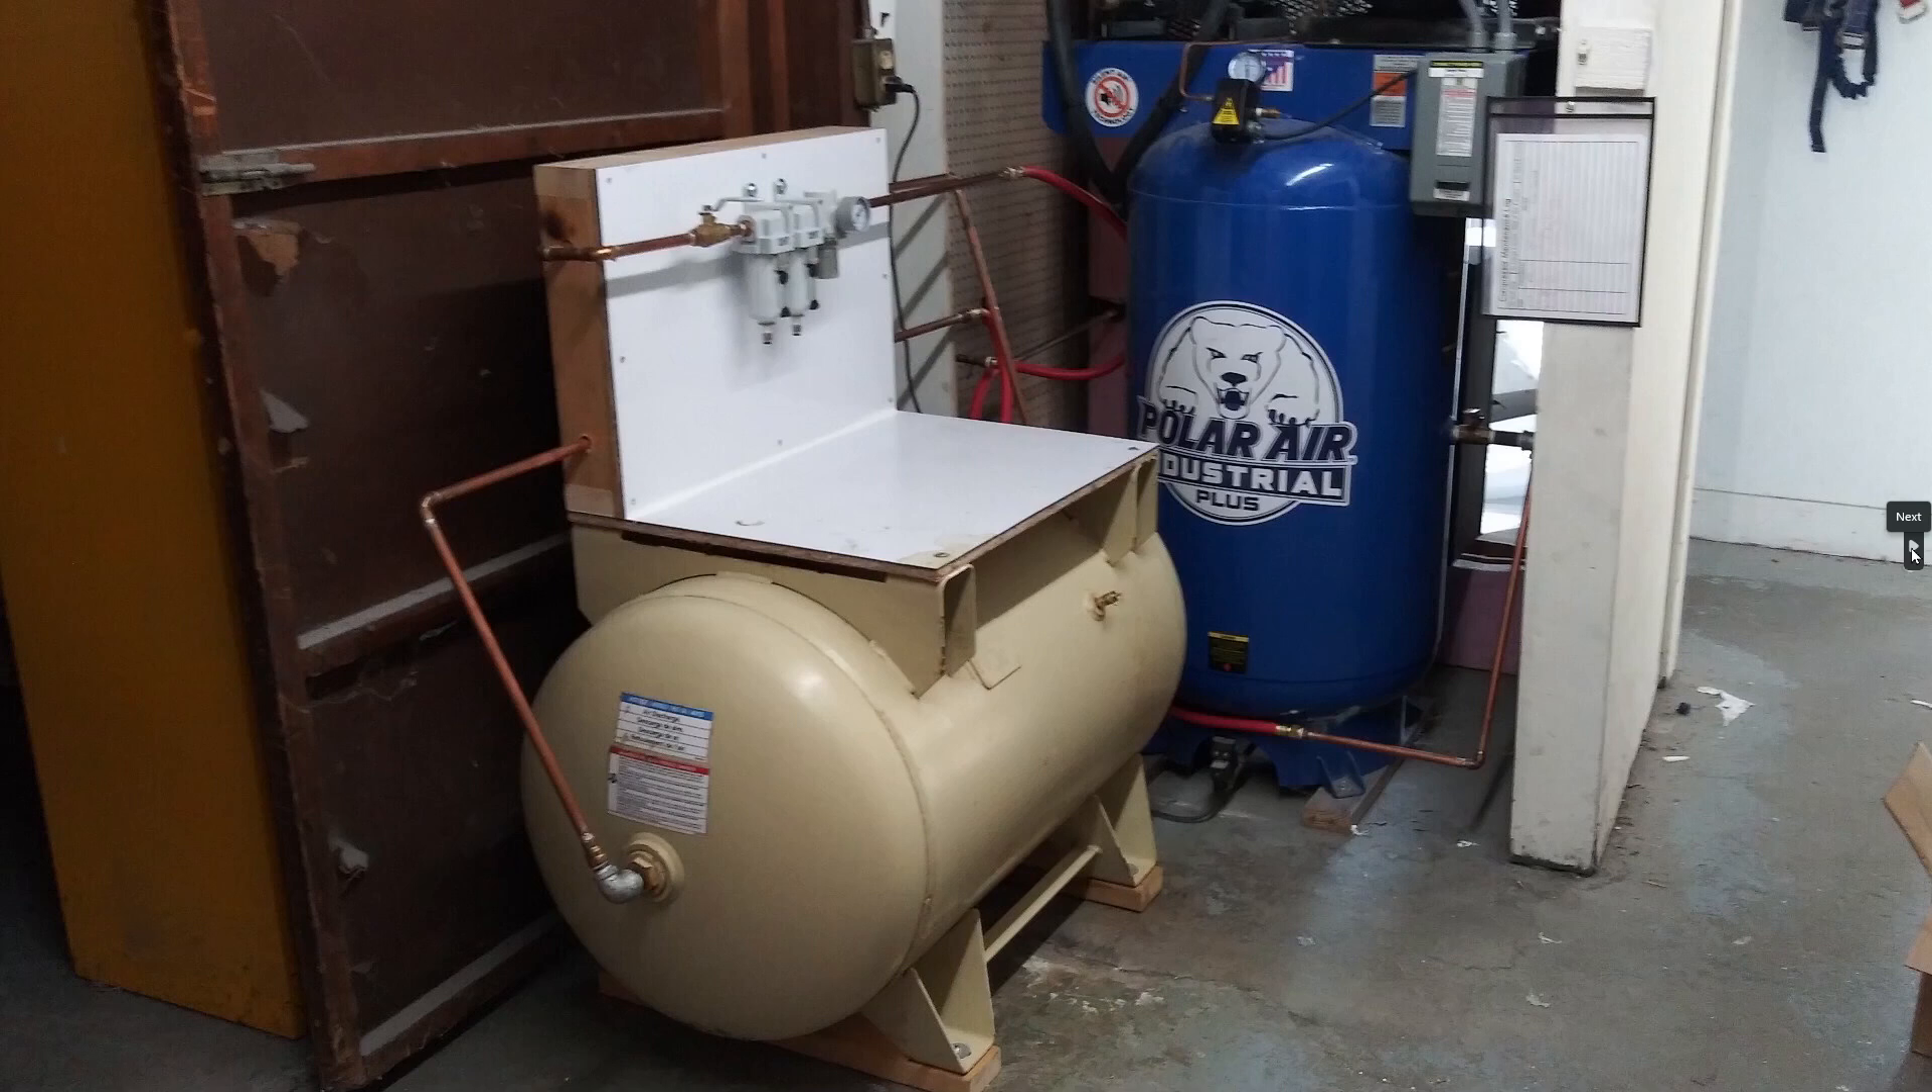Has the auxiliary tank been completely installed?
Yes.